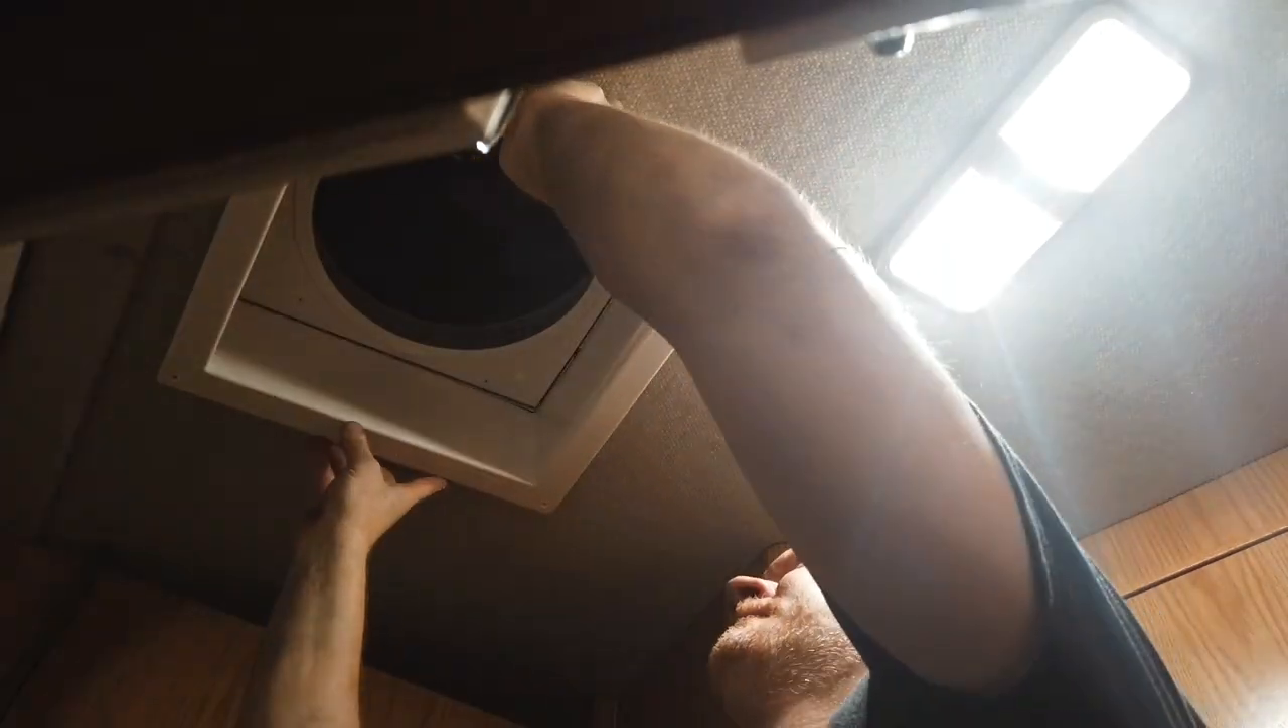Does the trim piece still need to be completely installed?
Yes.